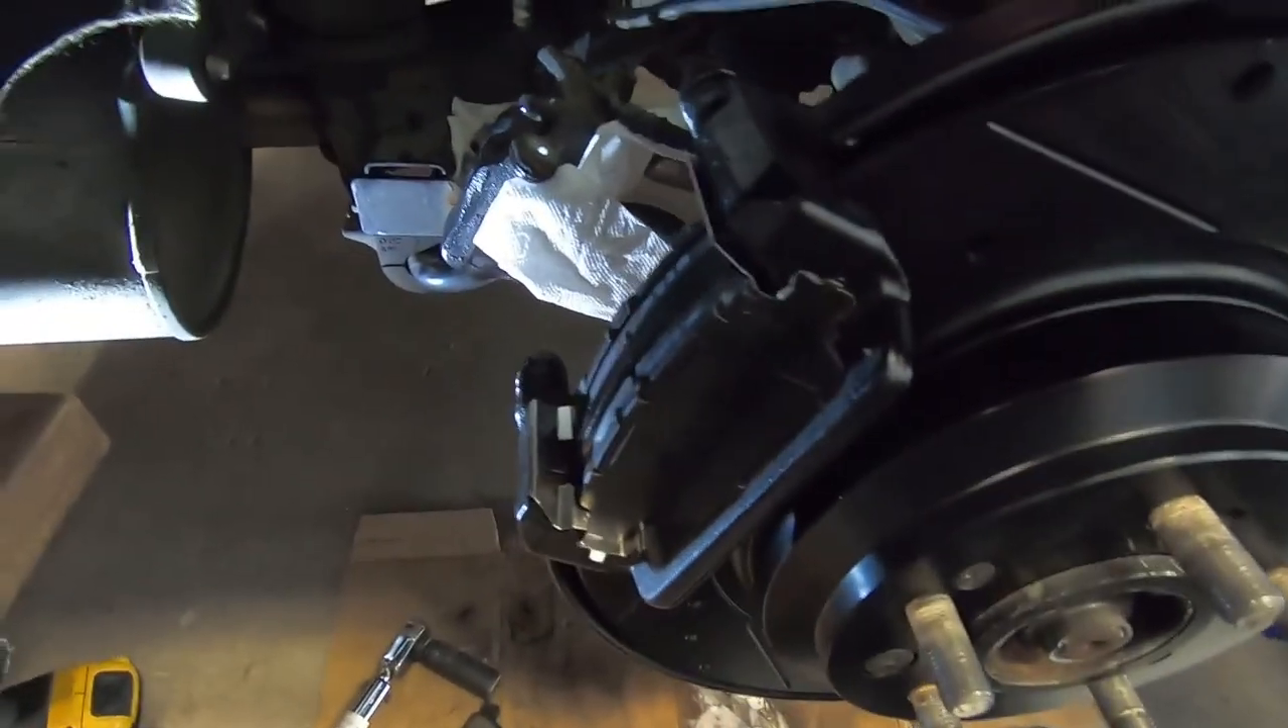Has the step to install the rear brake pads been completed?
Yes.